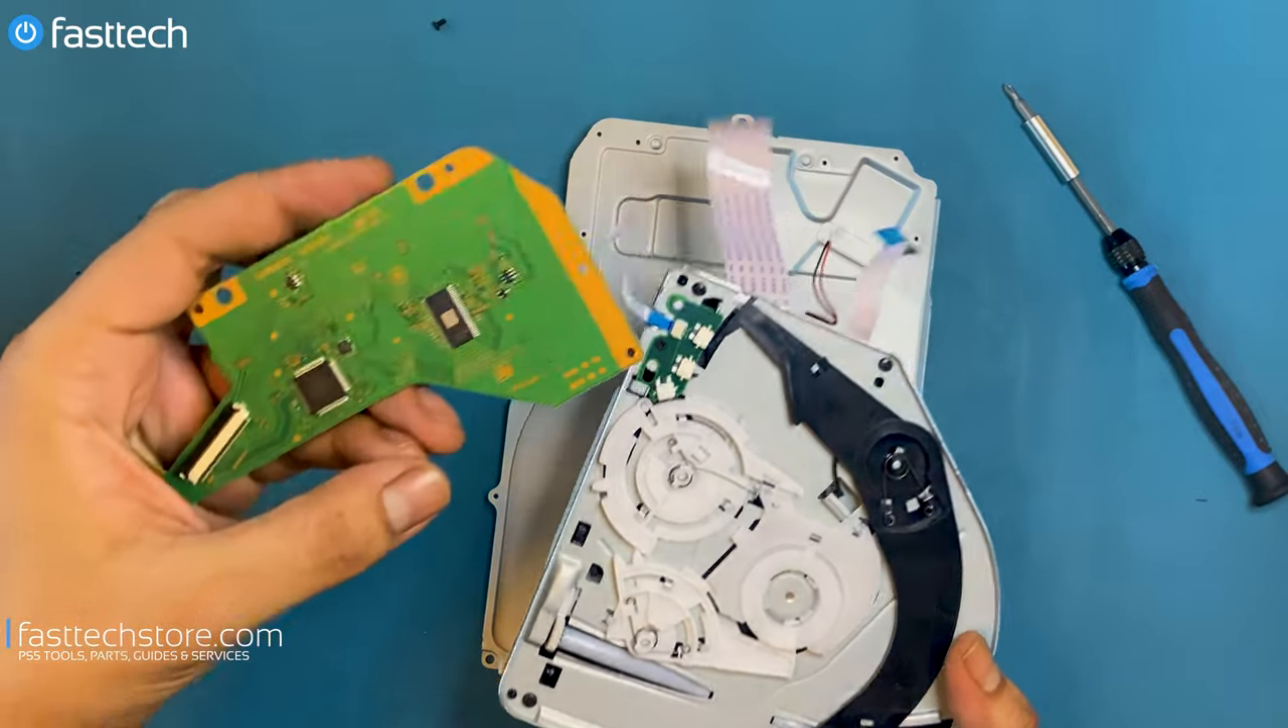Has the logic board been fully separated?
Yes.